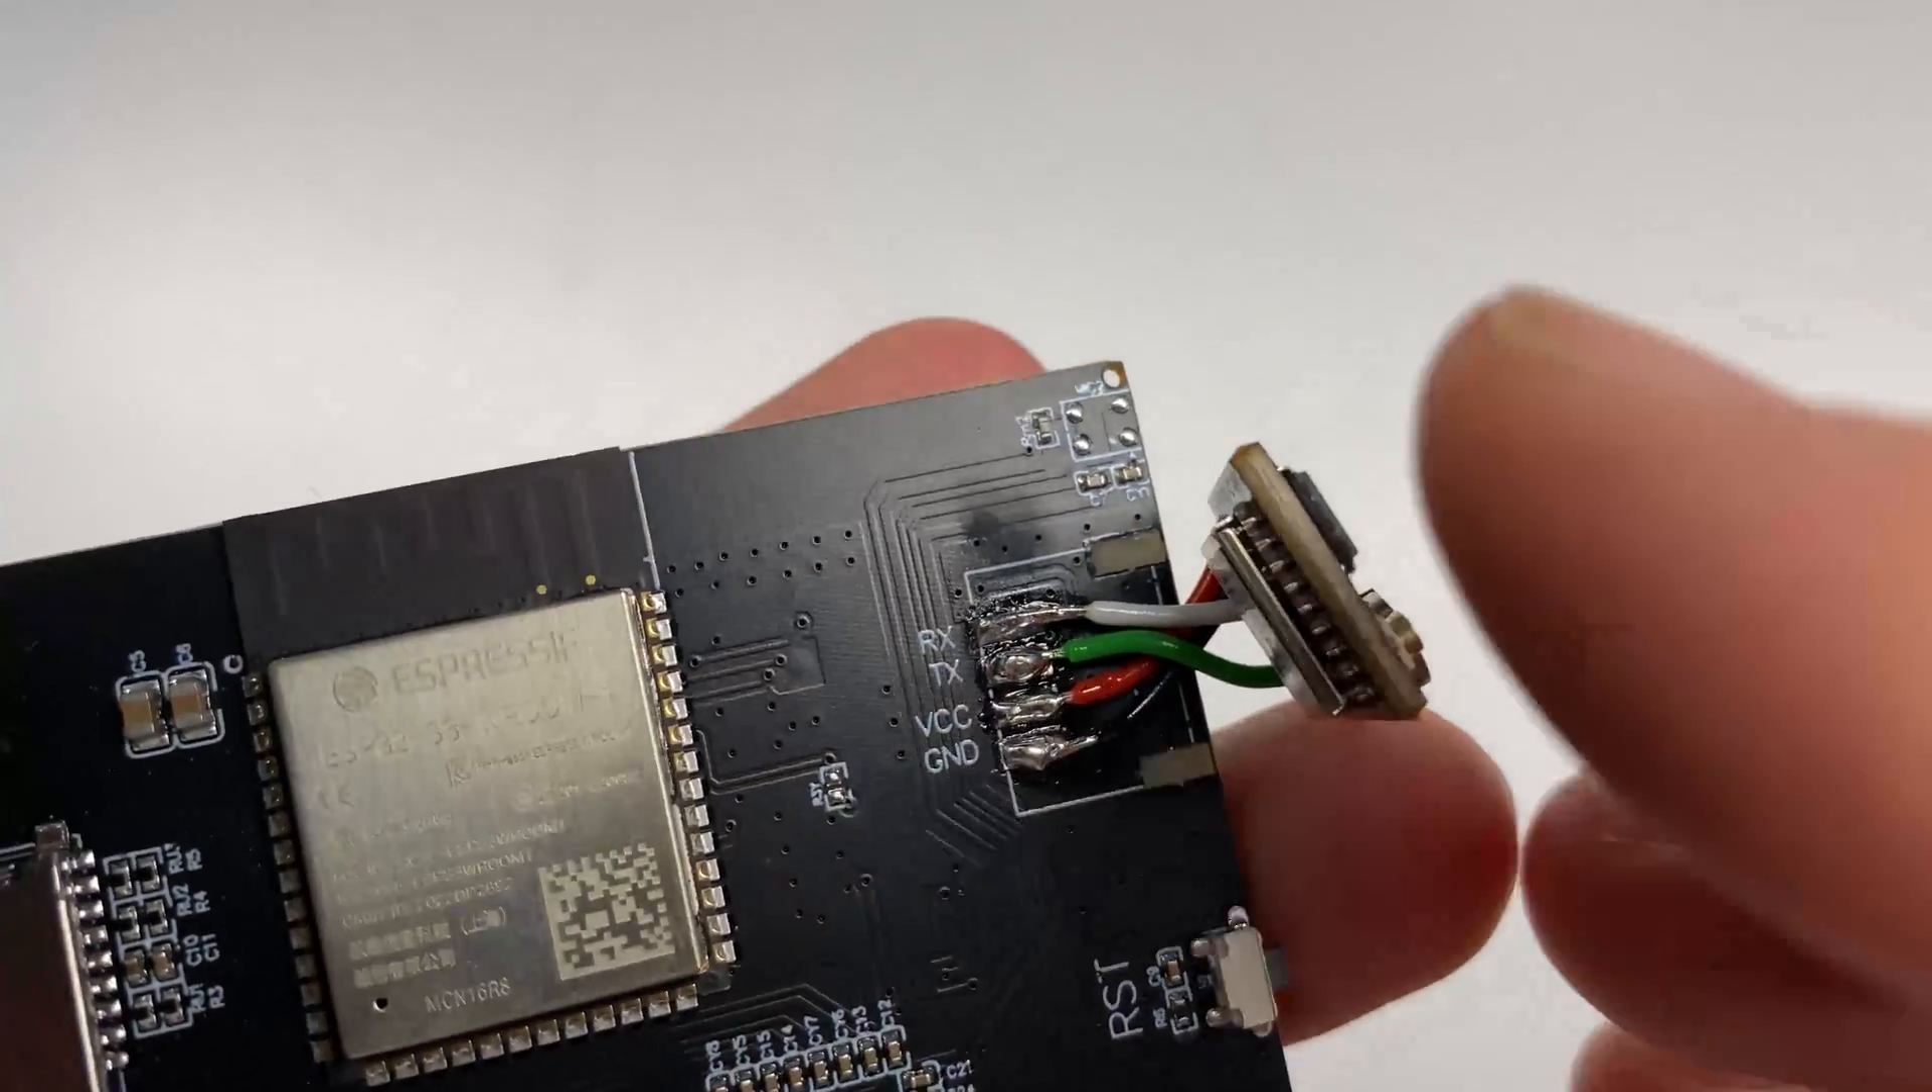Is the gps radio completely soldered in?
Yes.